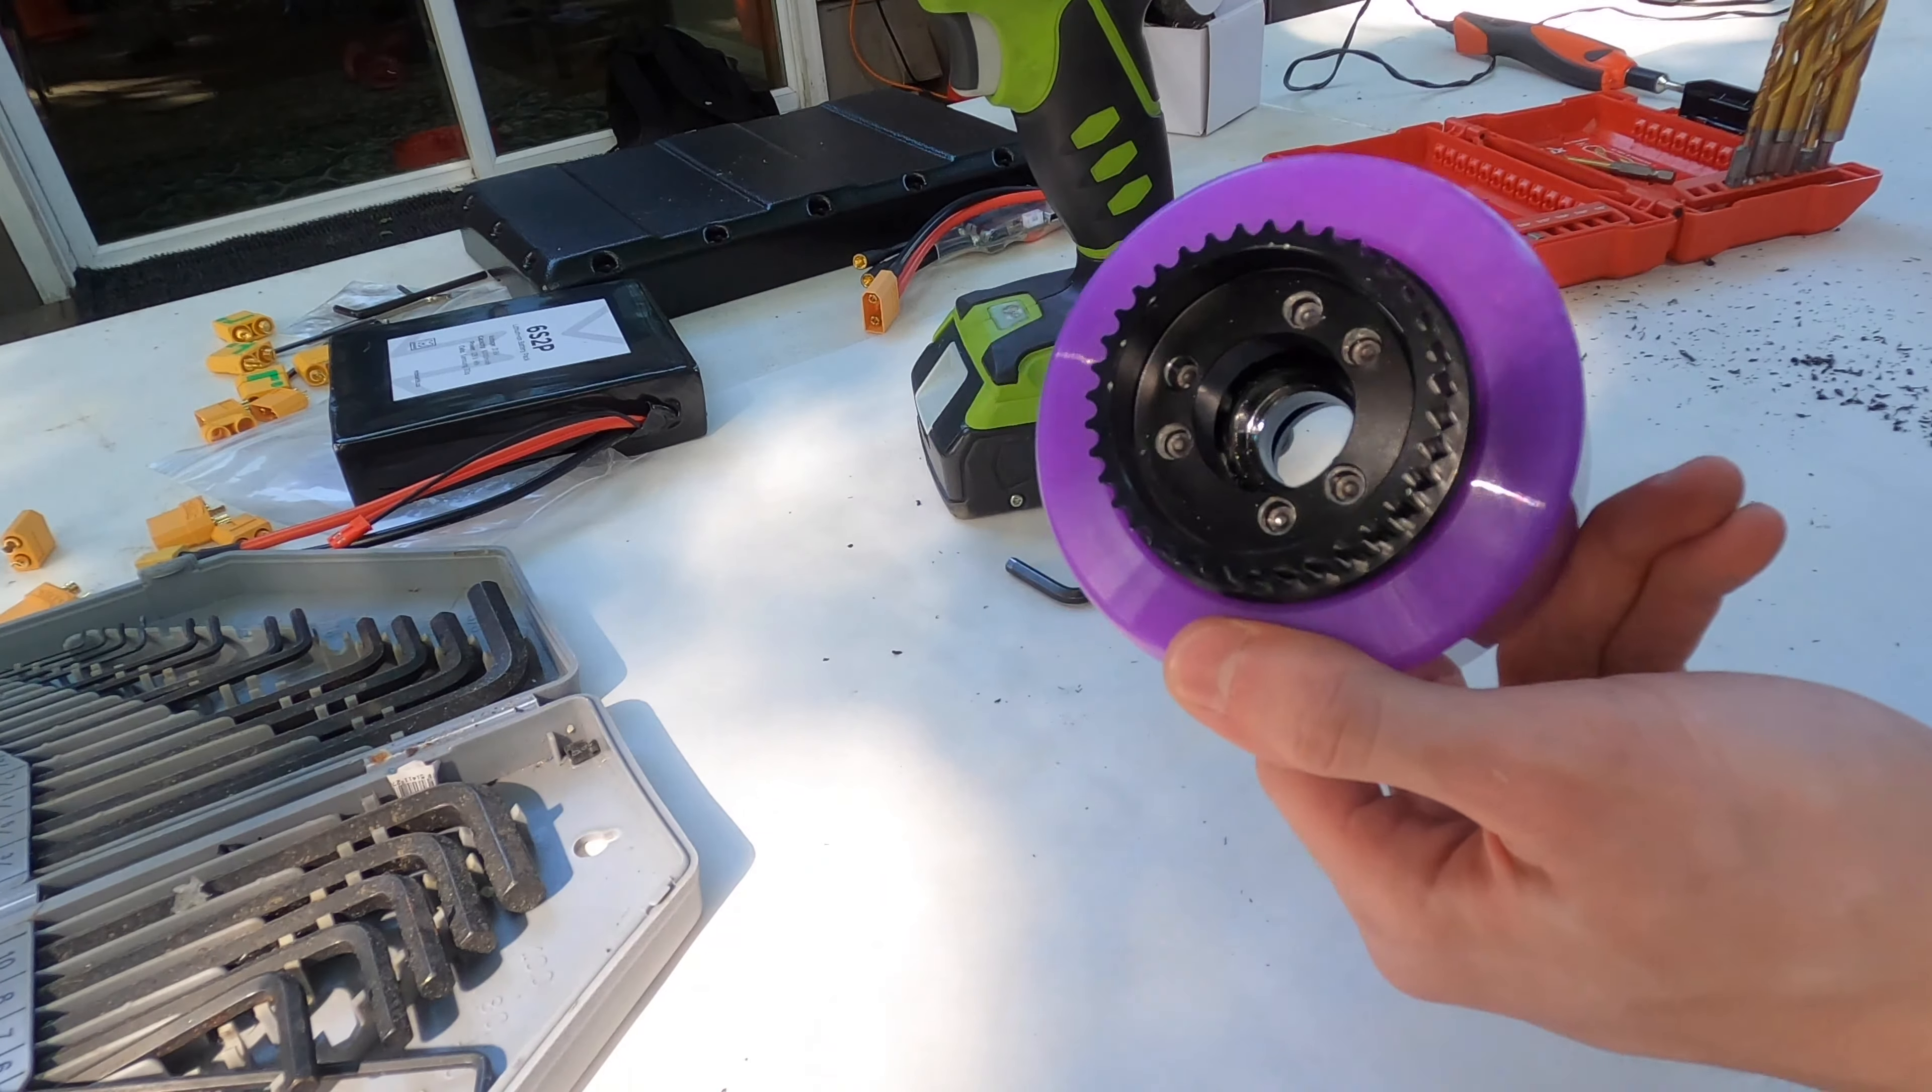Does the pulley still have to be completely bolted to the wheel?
No.